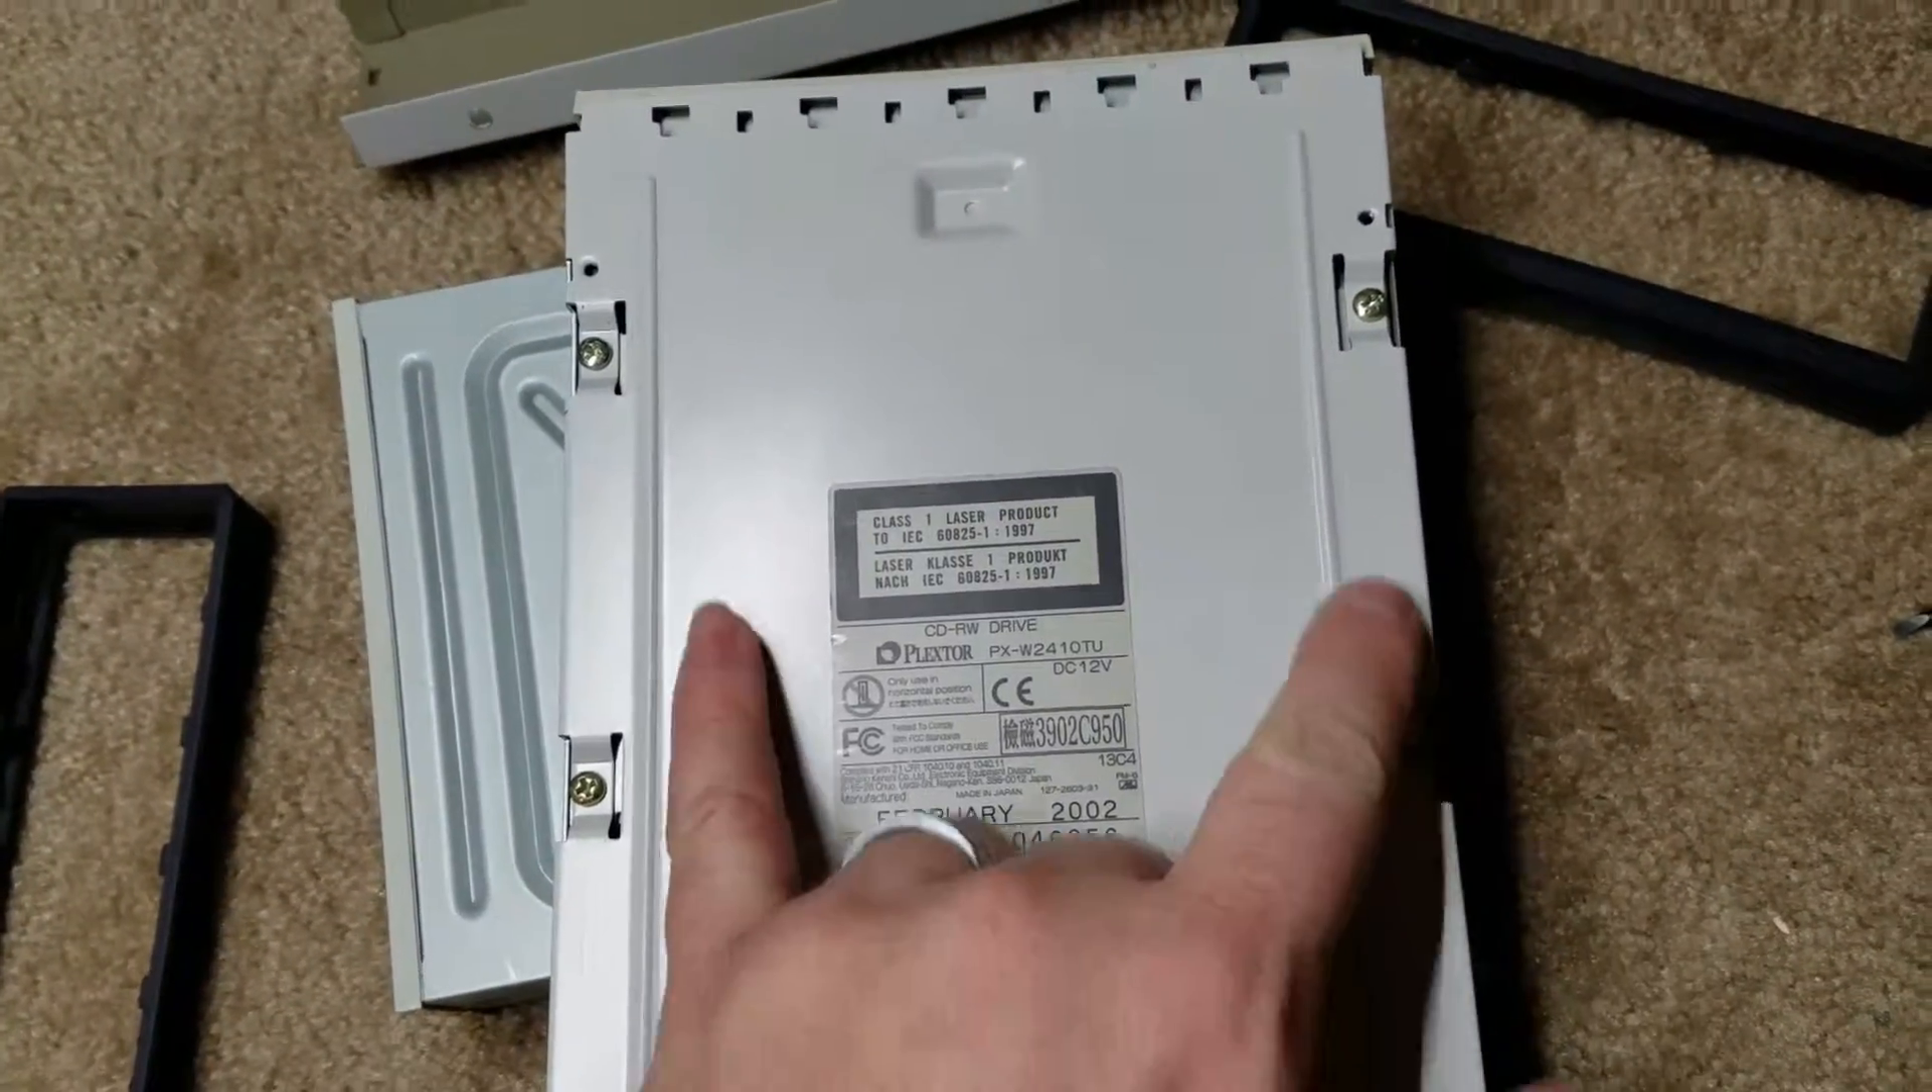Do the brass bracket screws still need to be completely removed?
Yes.